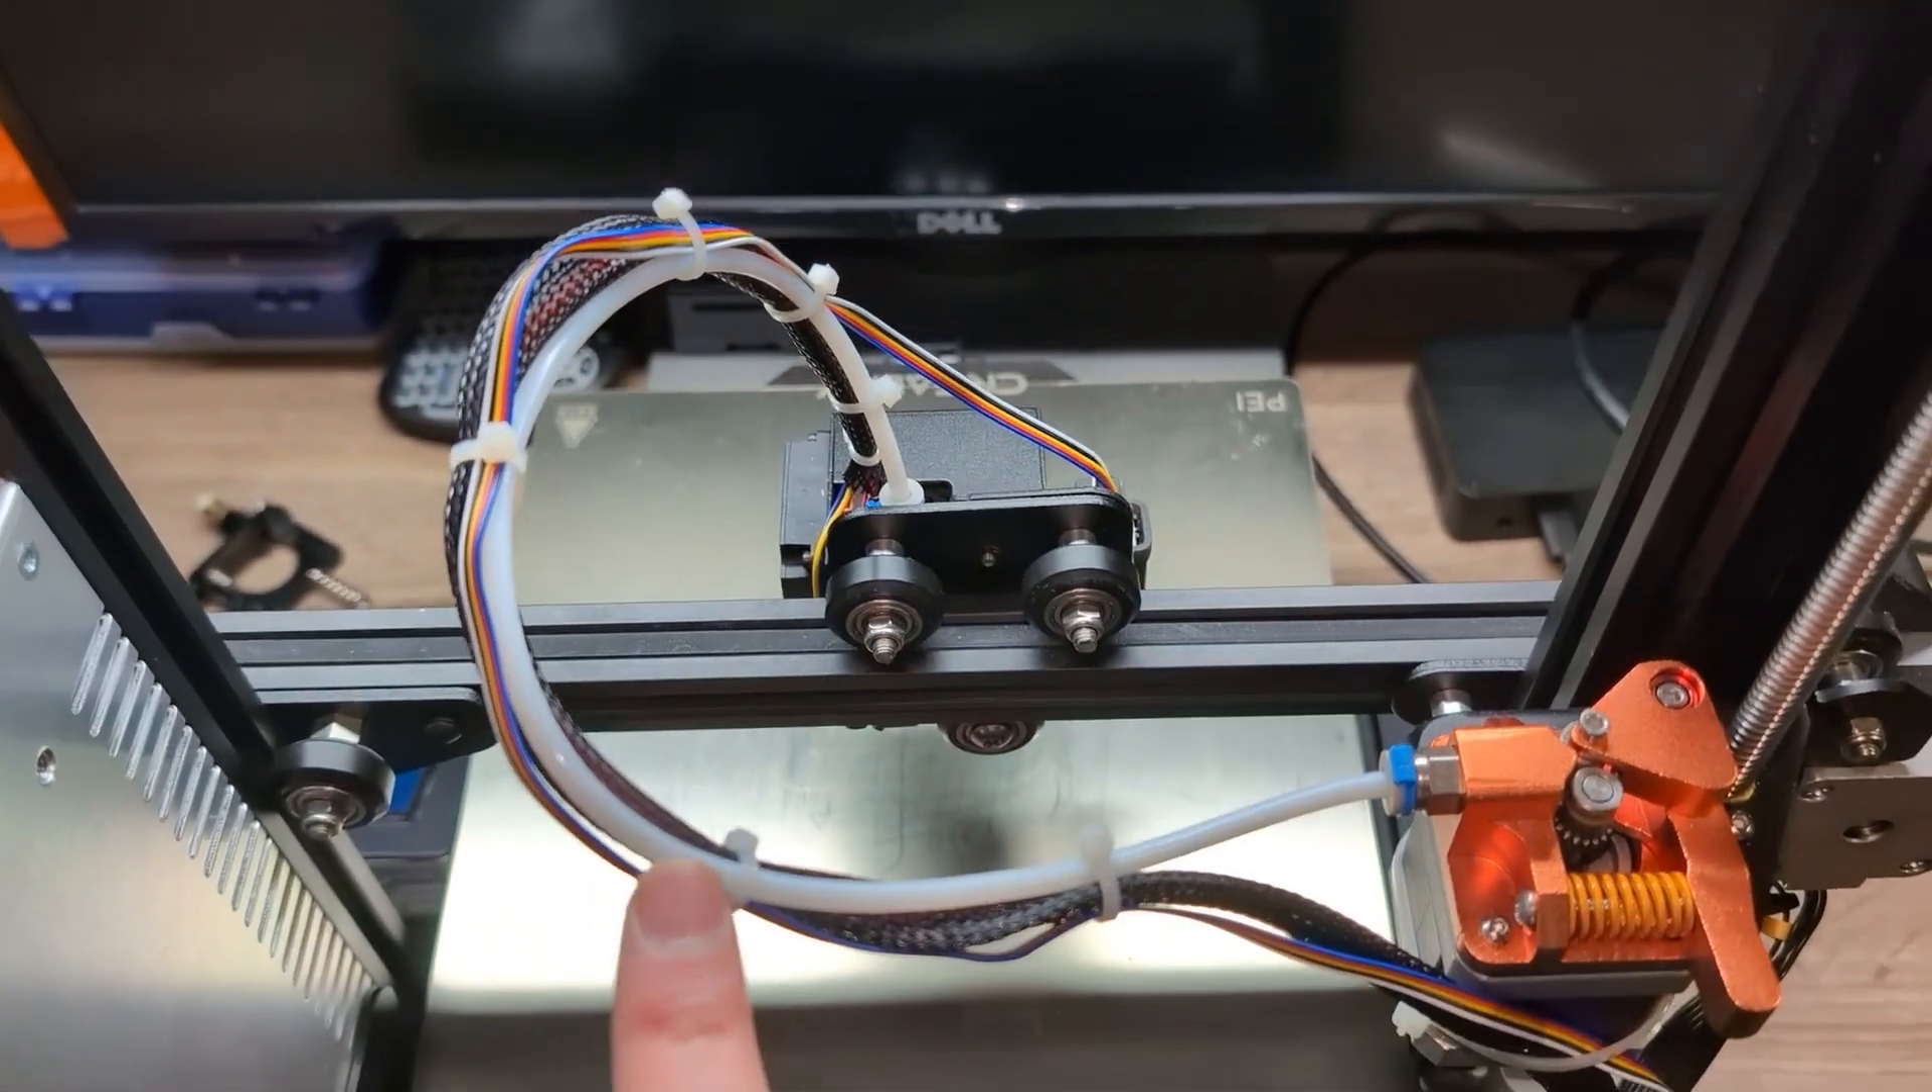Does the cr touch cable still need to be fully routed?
No.